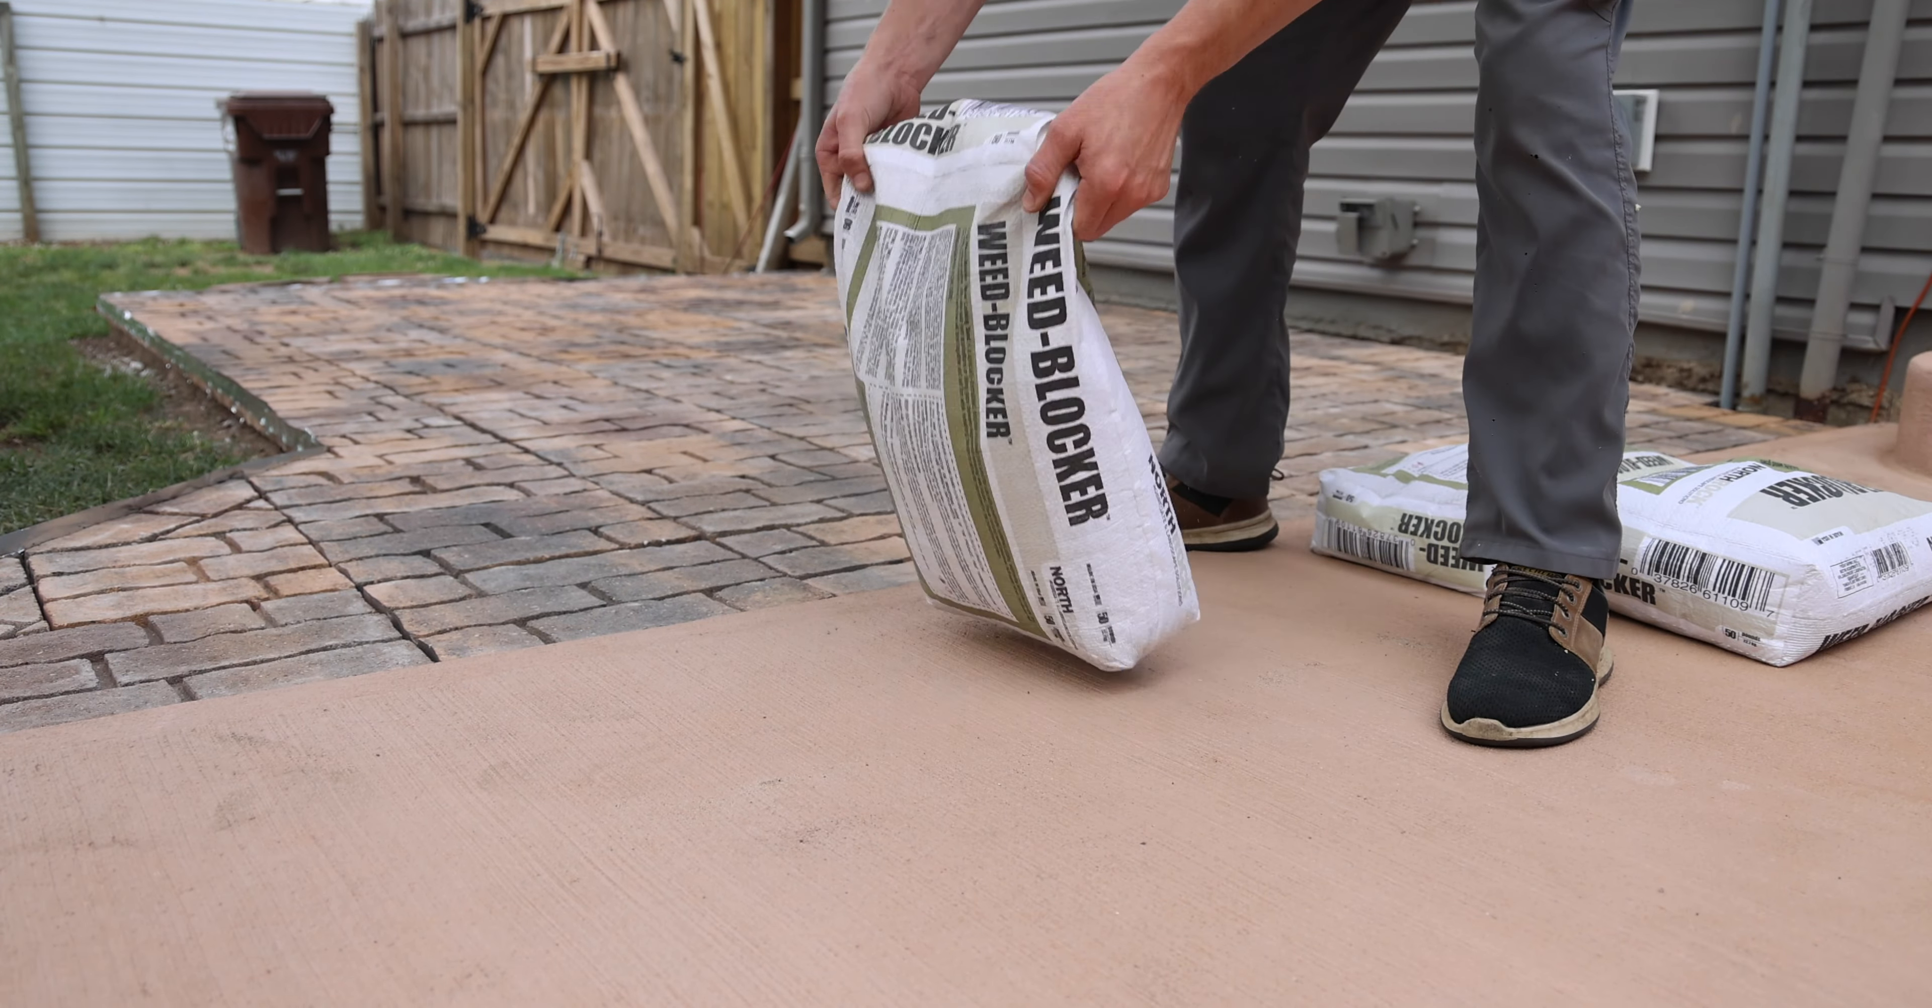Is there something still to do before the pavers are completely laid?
No.